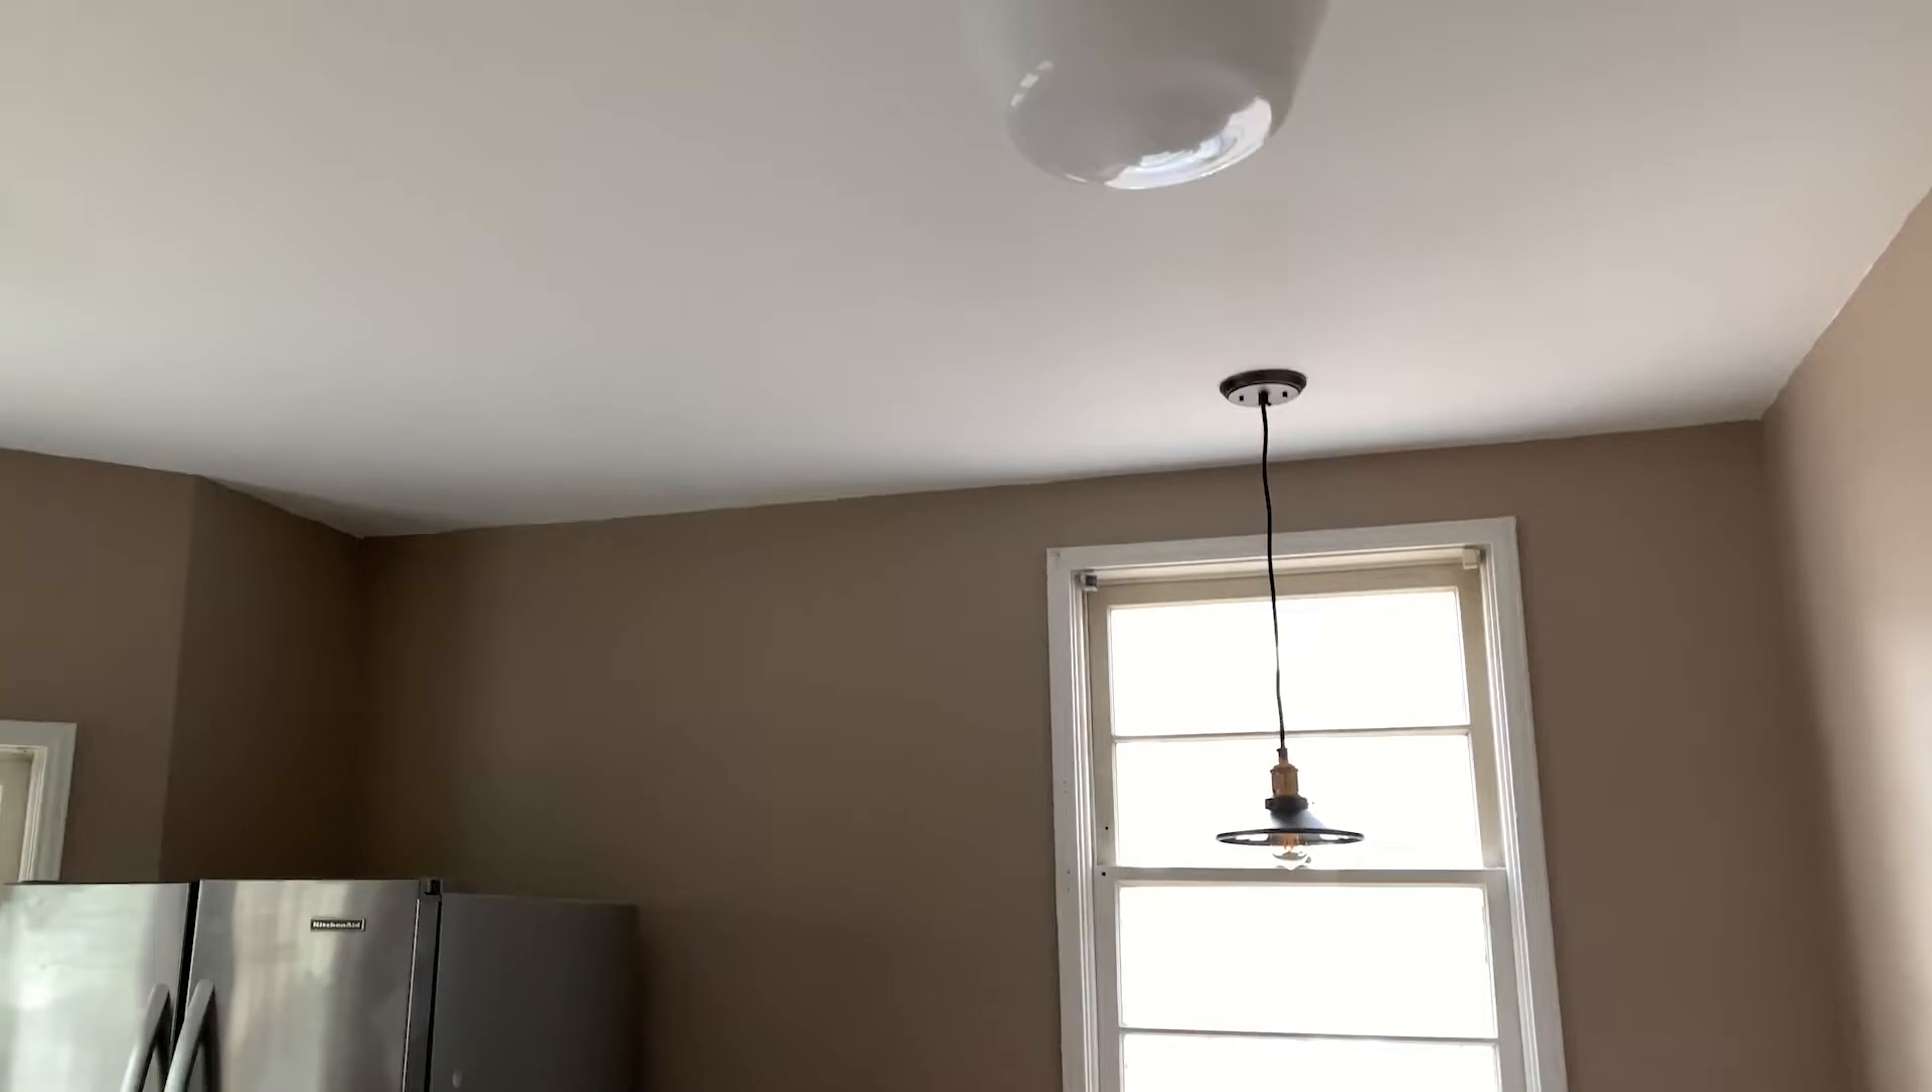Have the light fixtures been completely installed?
Yes.